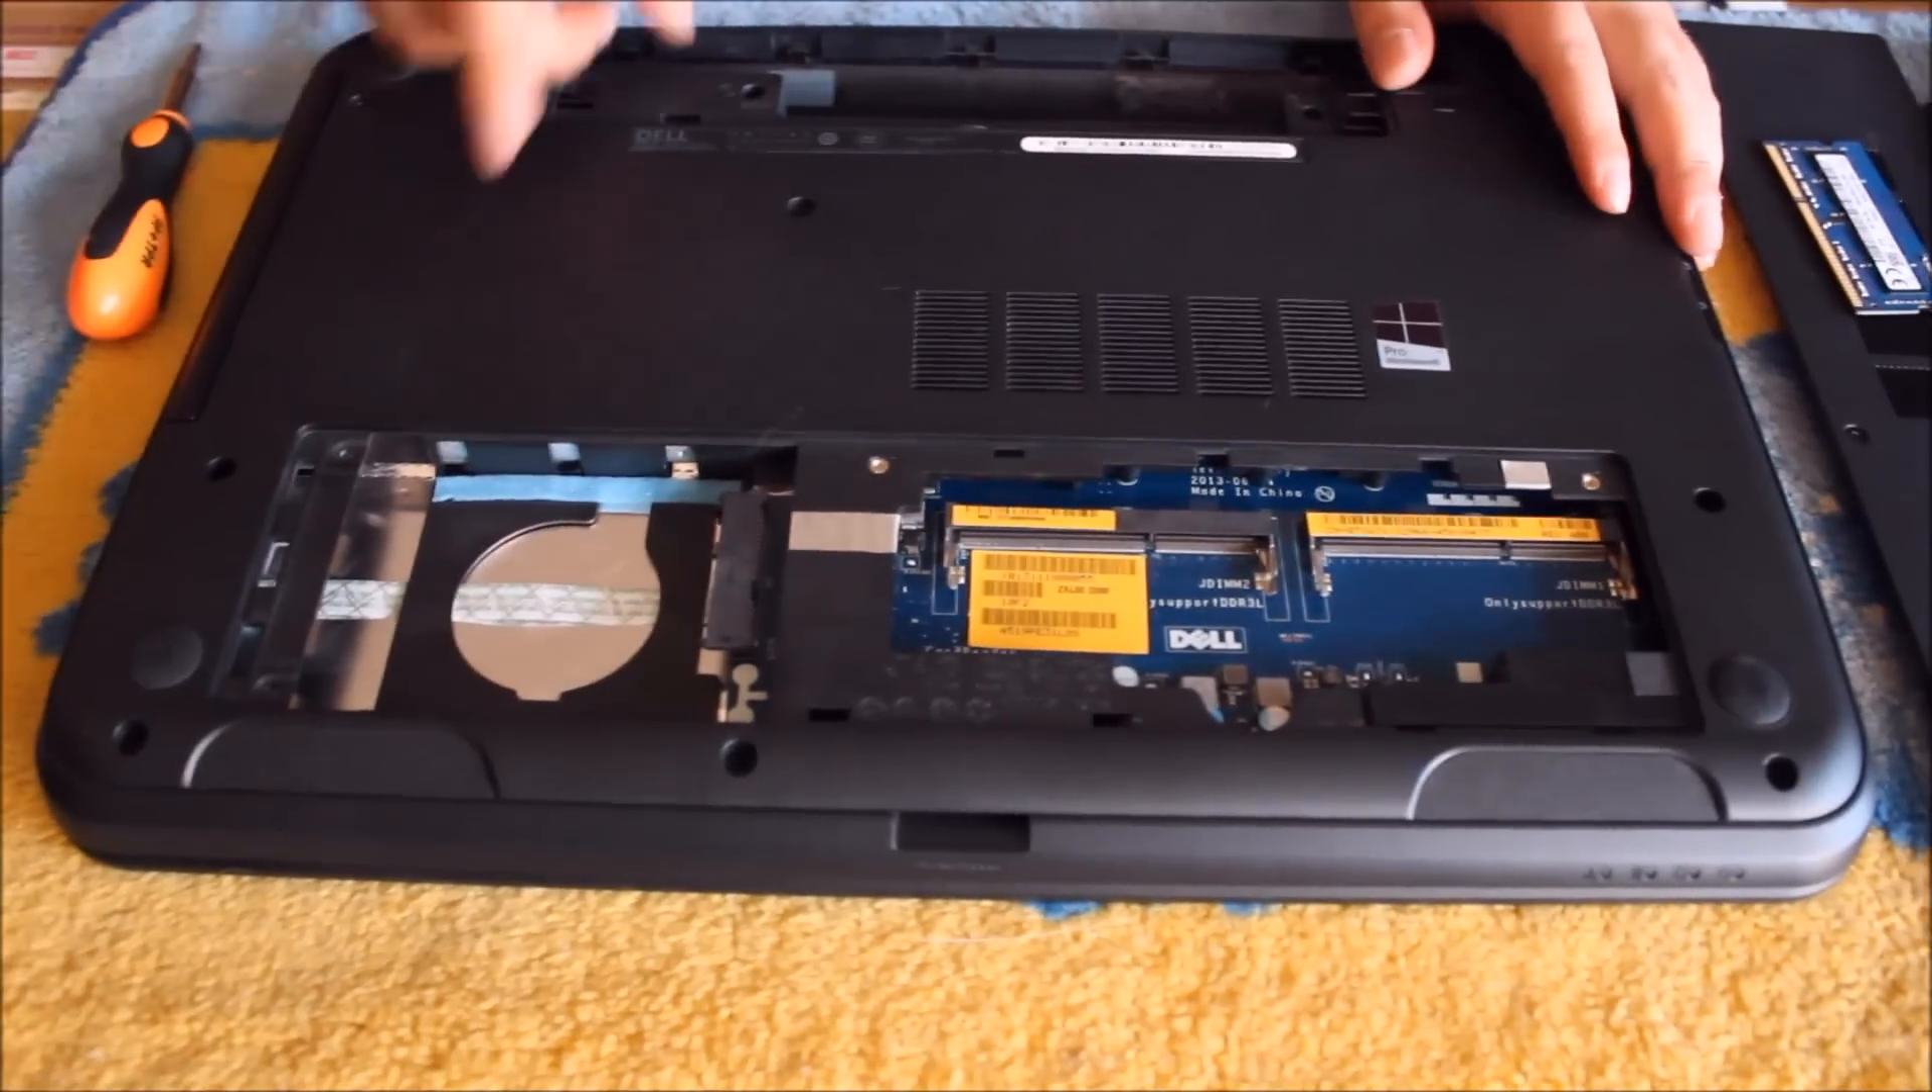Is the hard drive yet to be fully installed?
Yes.